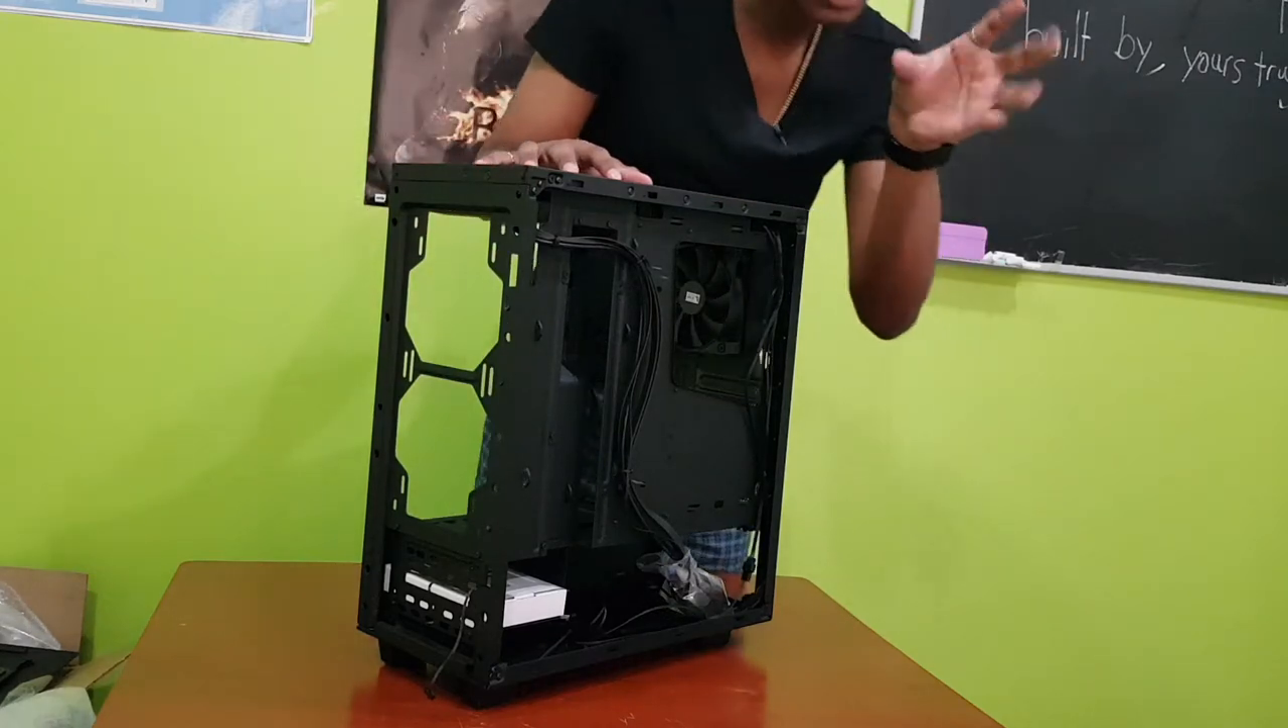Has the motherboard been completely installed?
No.